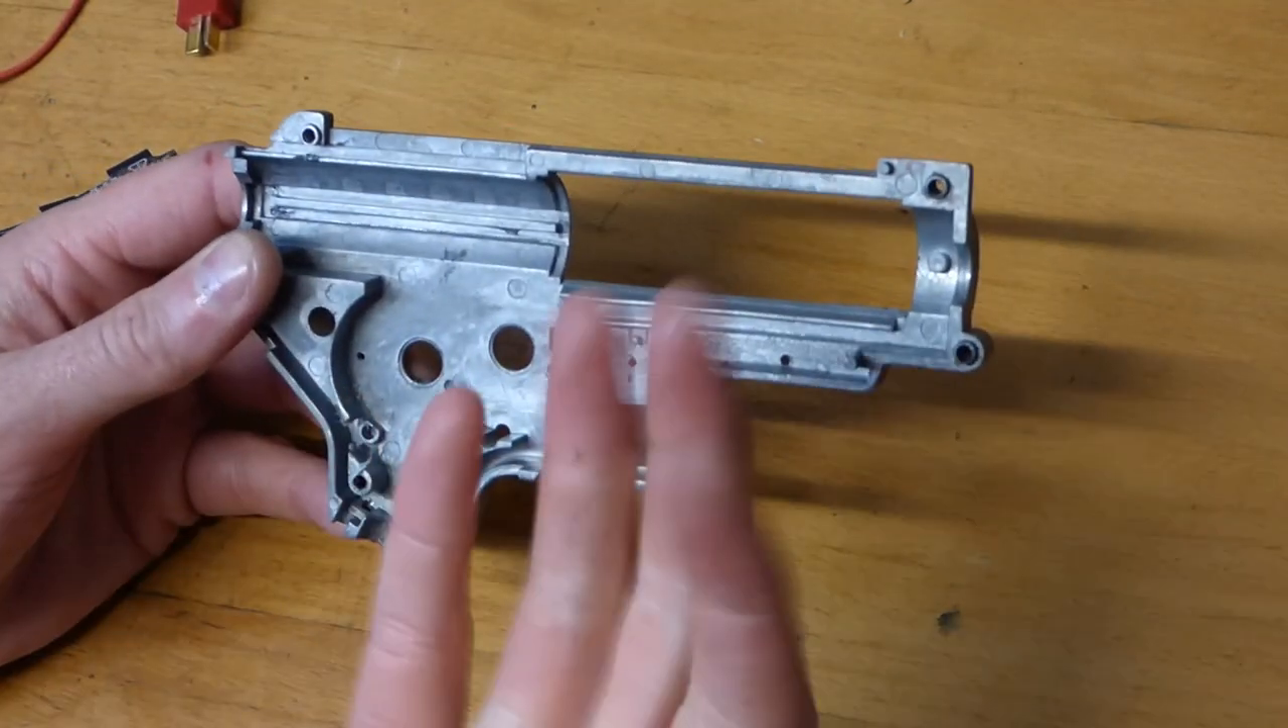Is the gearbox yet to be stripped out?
No.